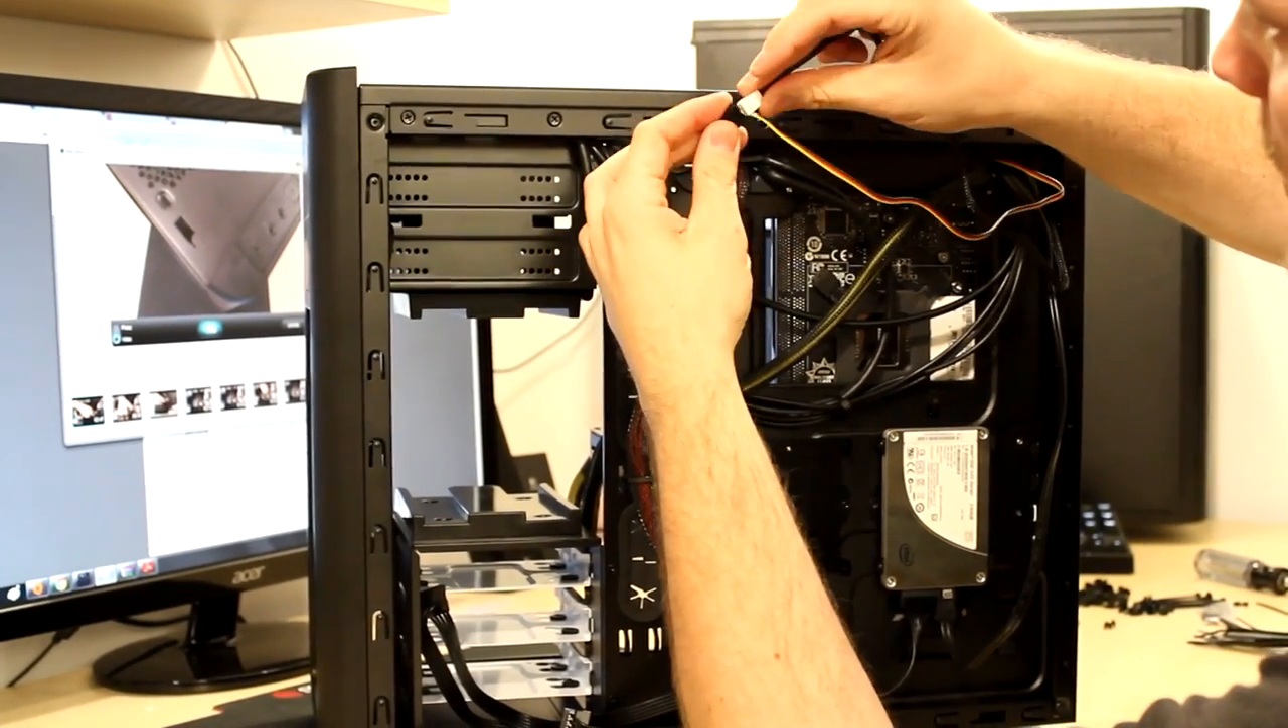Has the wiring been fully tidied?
No.